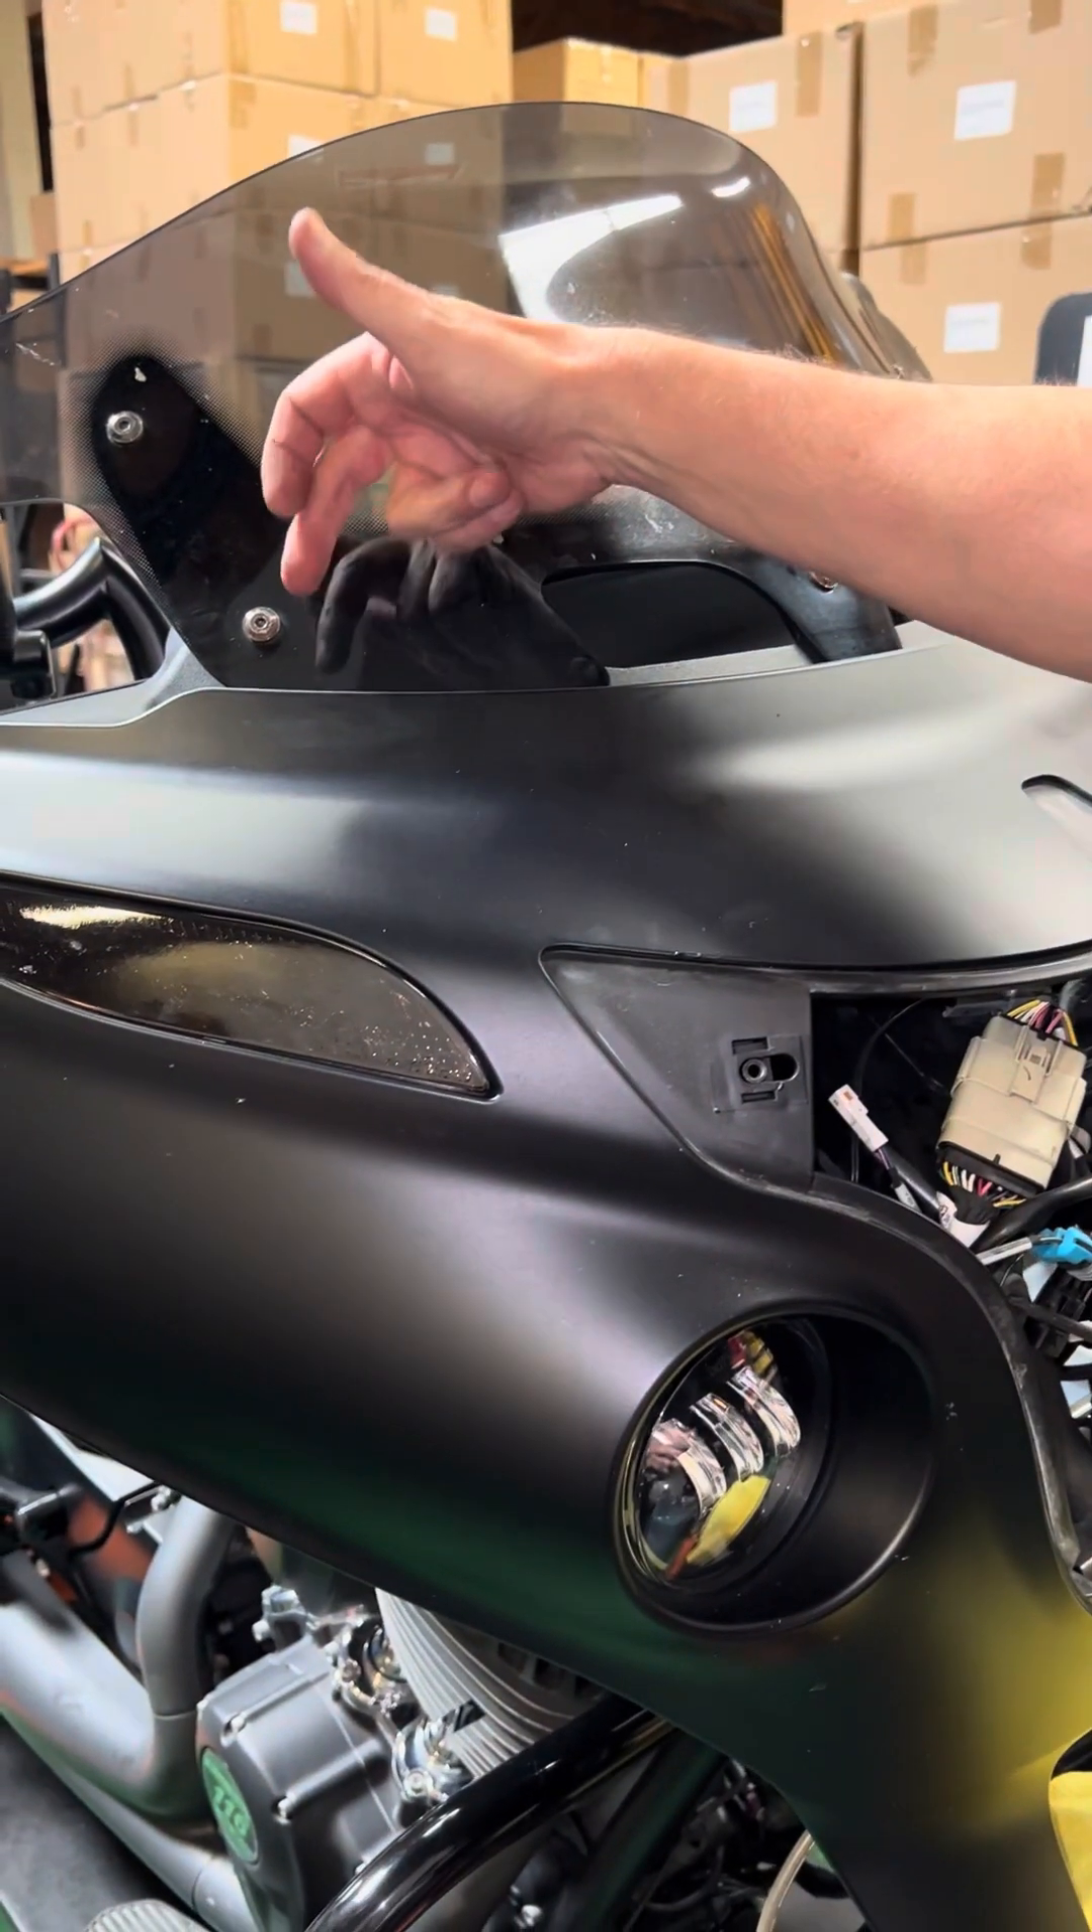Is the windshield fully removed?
No.